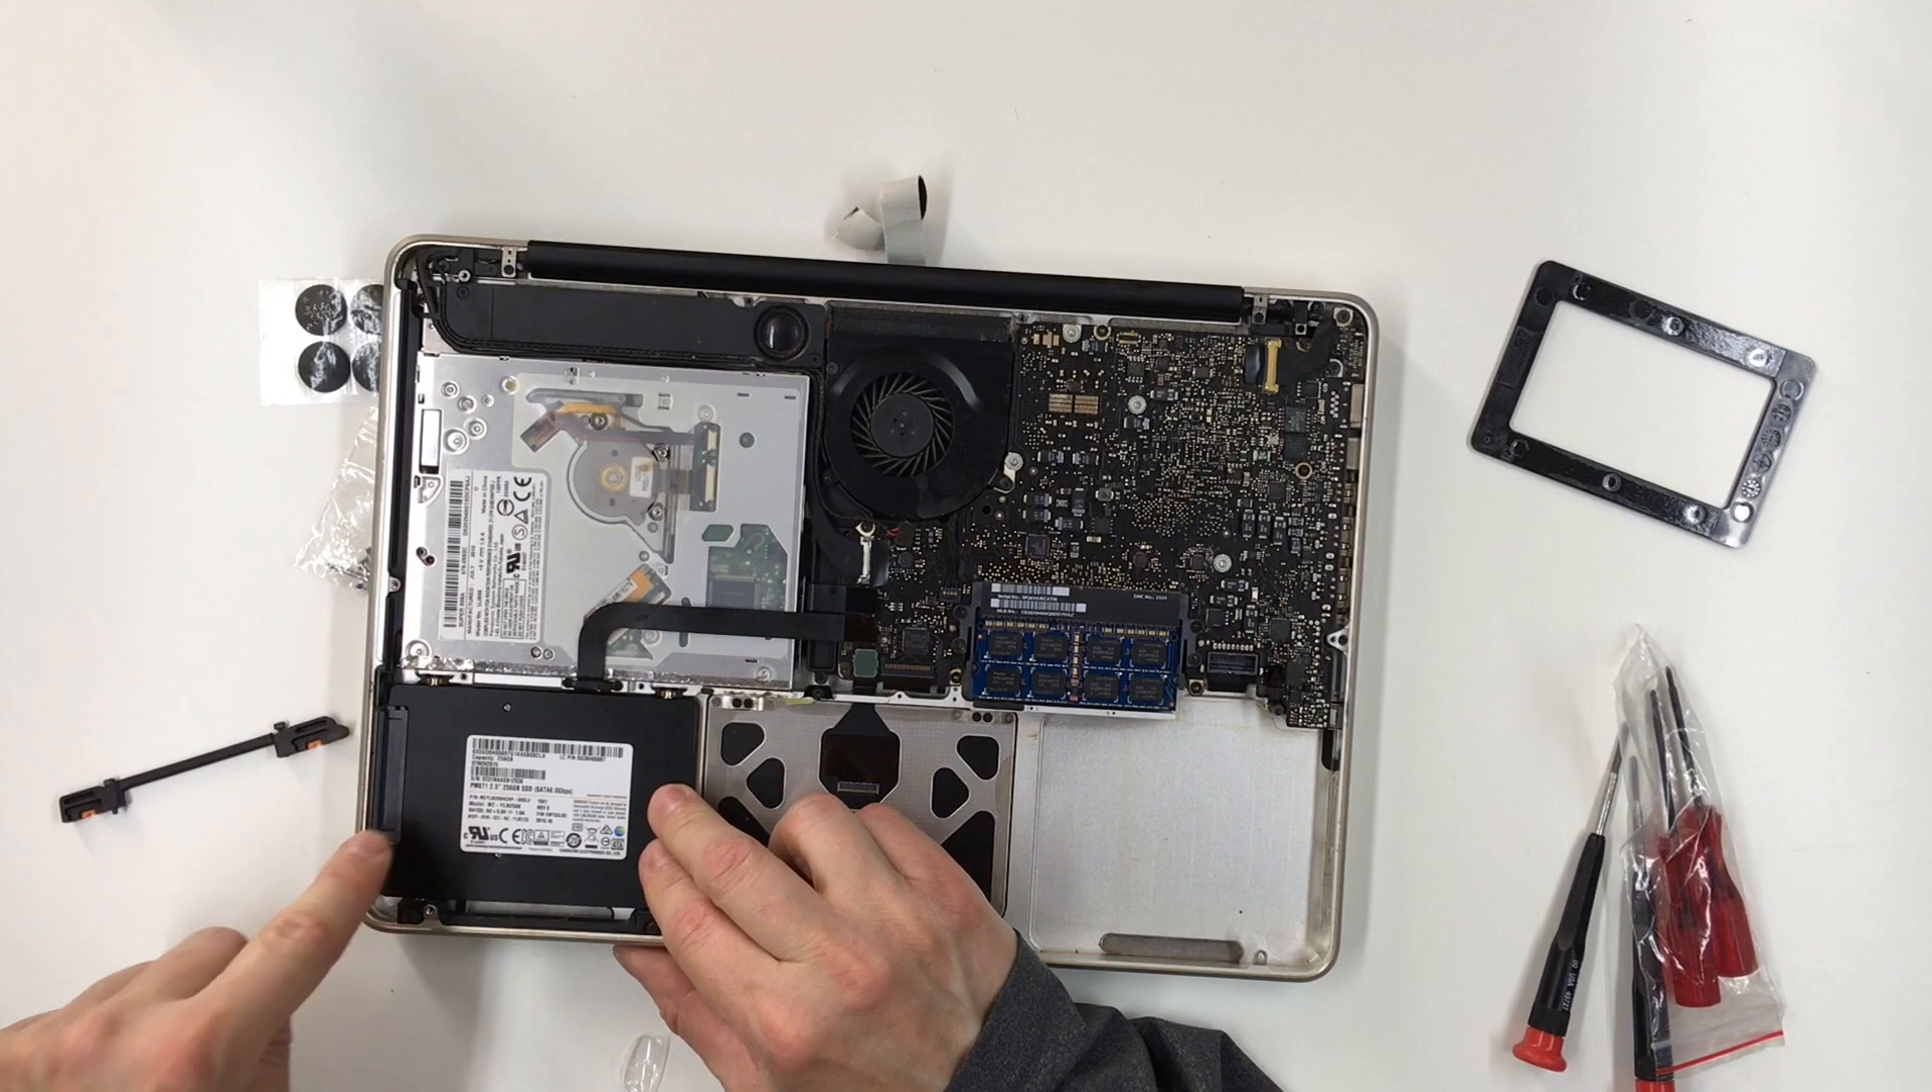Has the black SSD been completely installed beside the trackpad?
No.